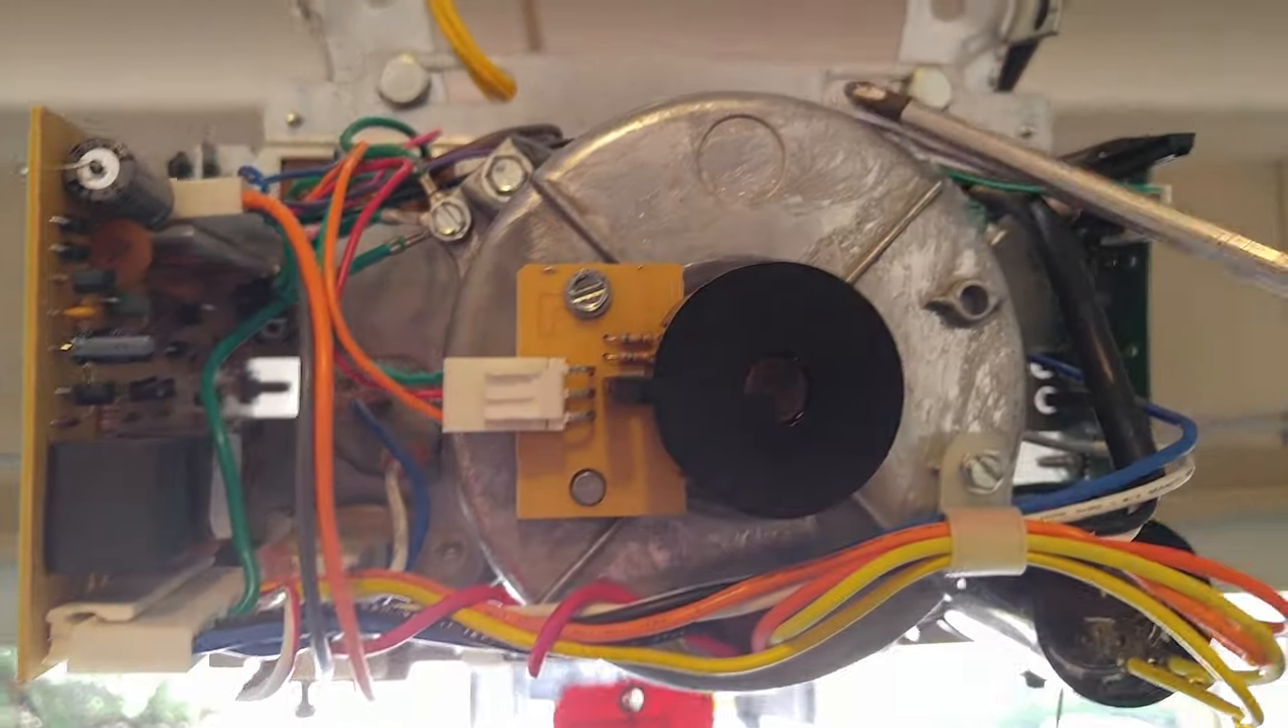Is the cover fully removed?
Yes.